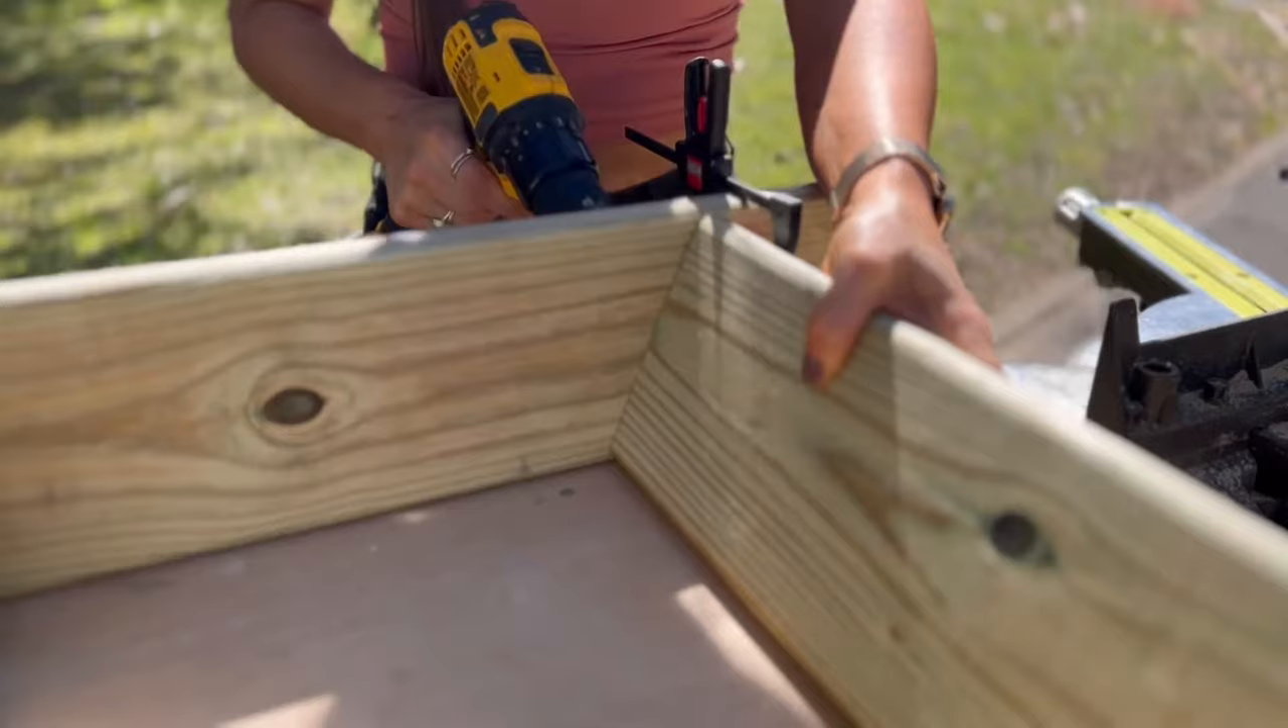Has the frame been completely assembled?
No.